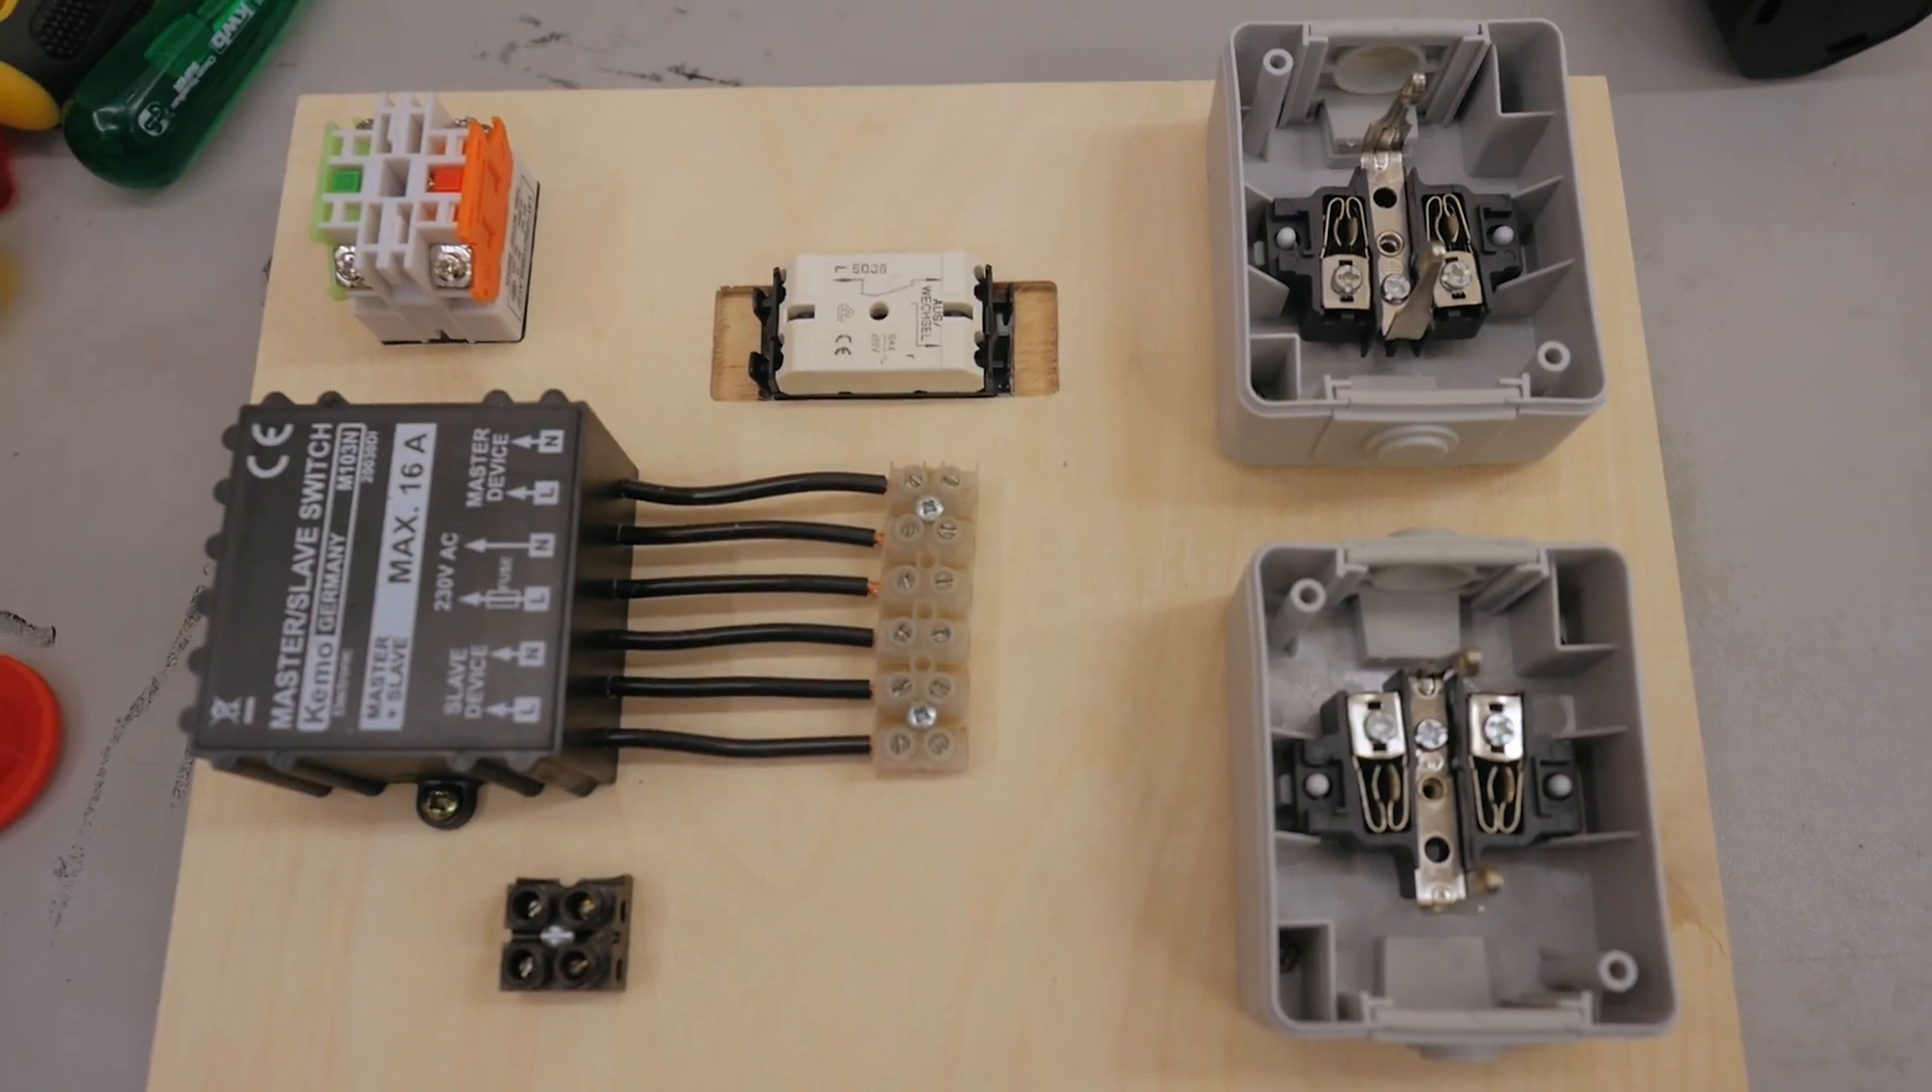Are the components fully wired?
No.